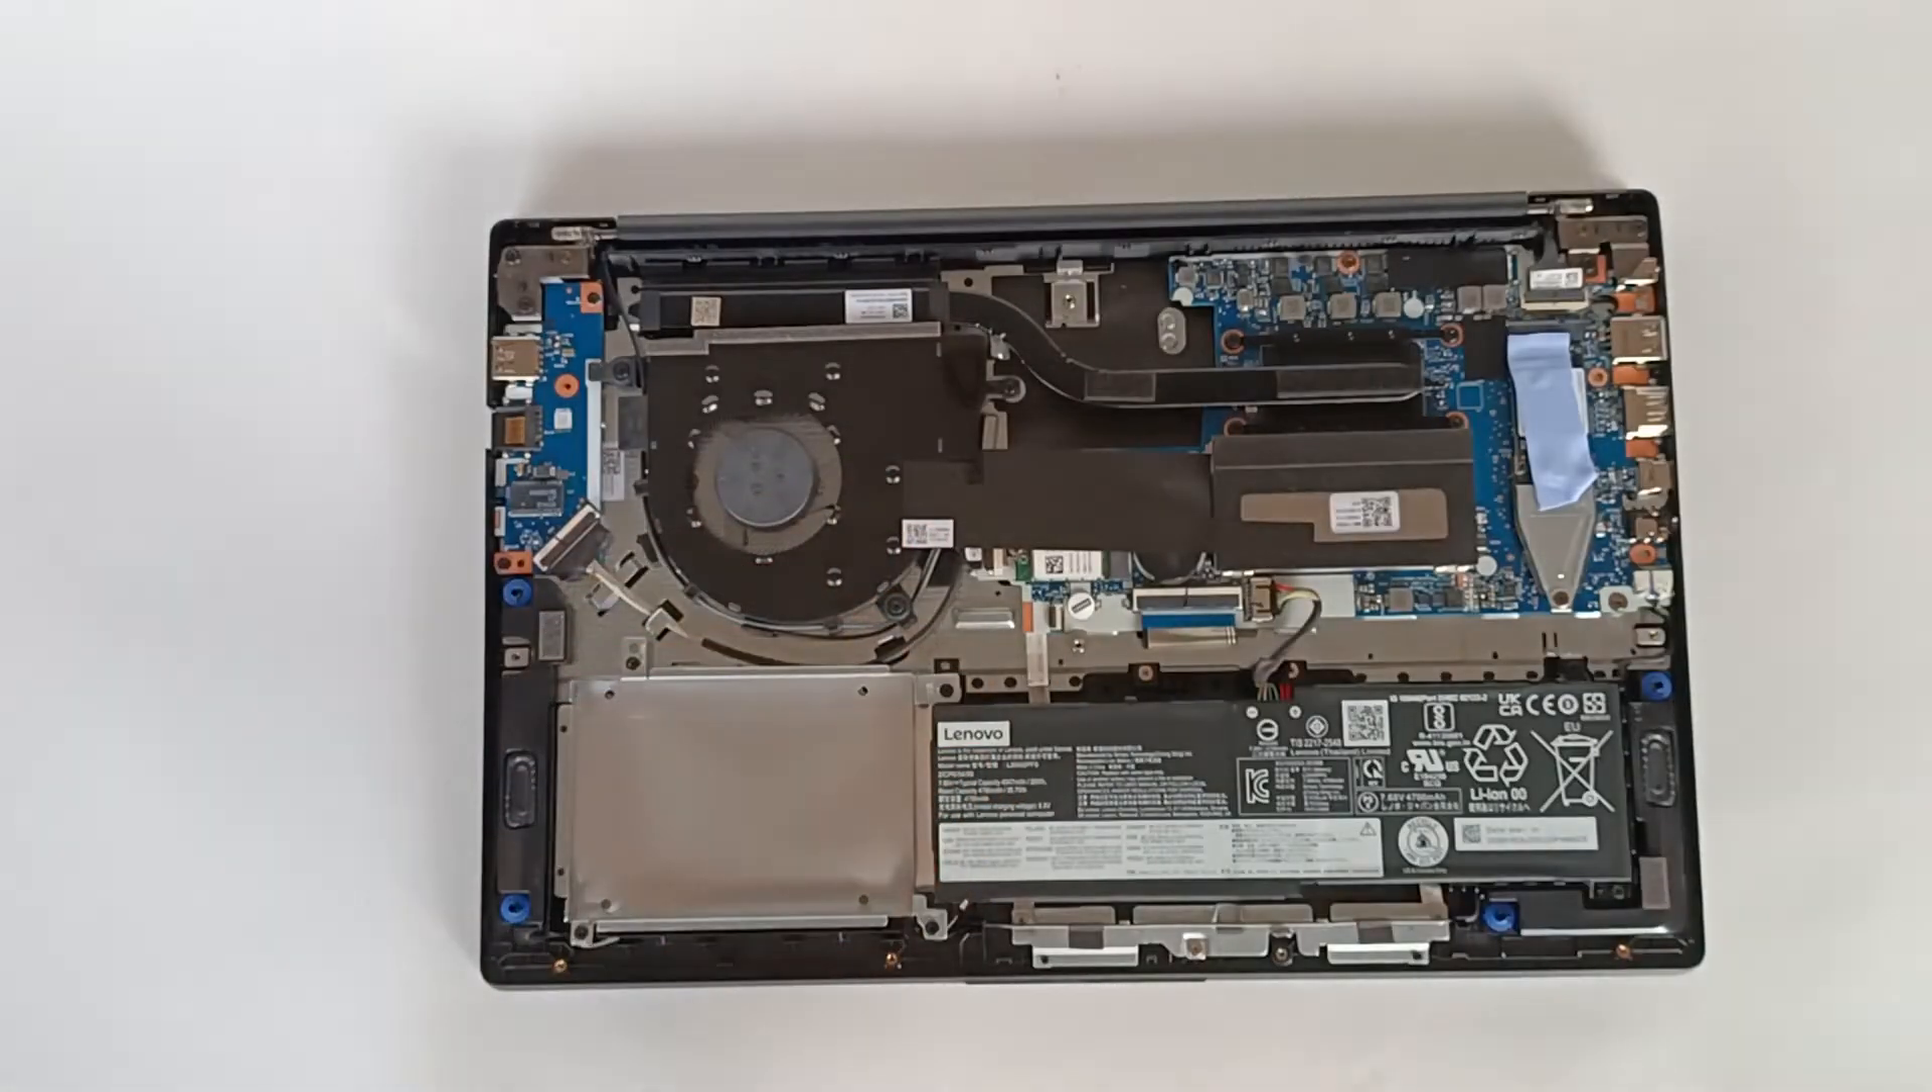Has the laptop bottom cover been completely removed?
Yes.